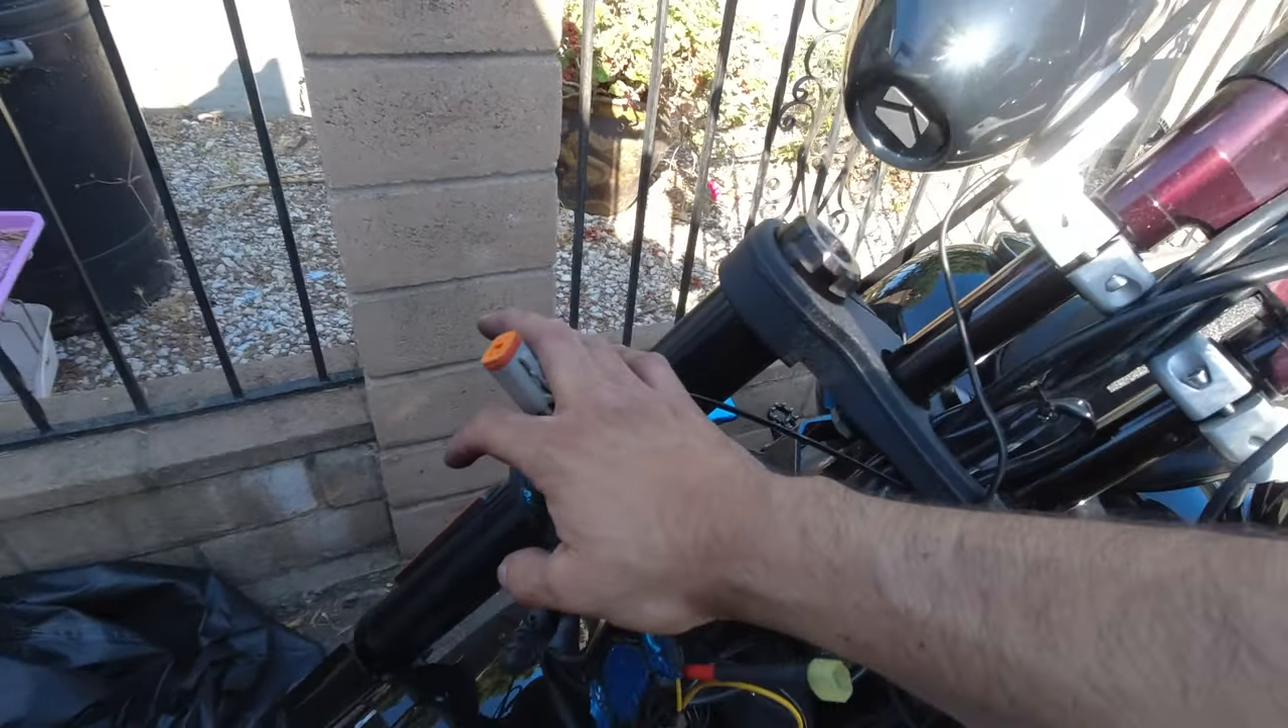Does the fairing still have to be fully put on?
Yes.